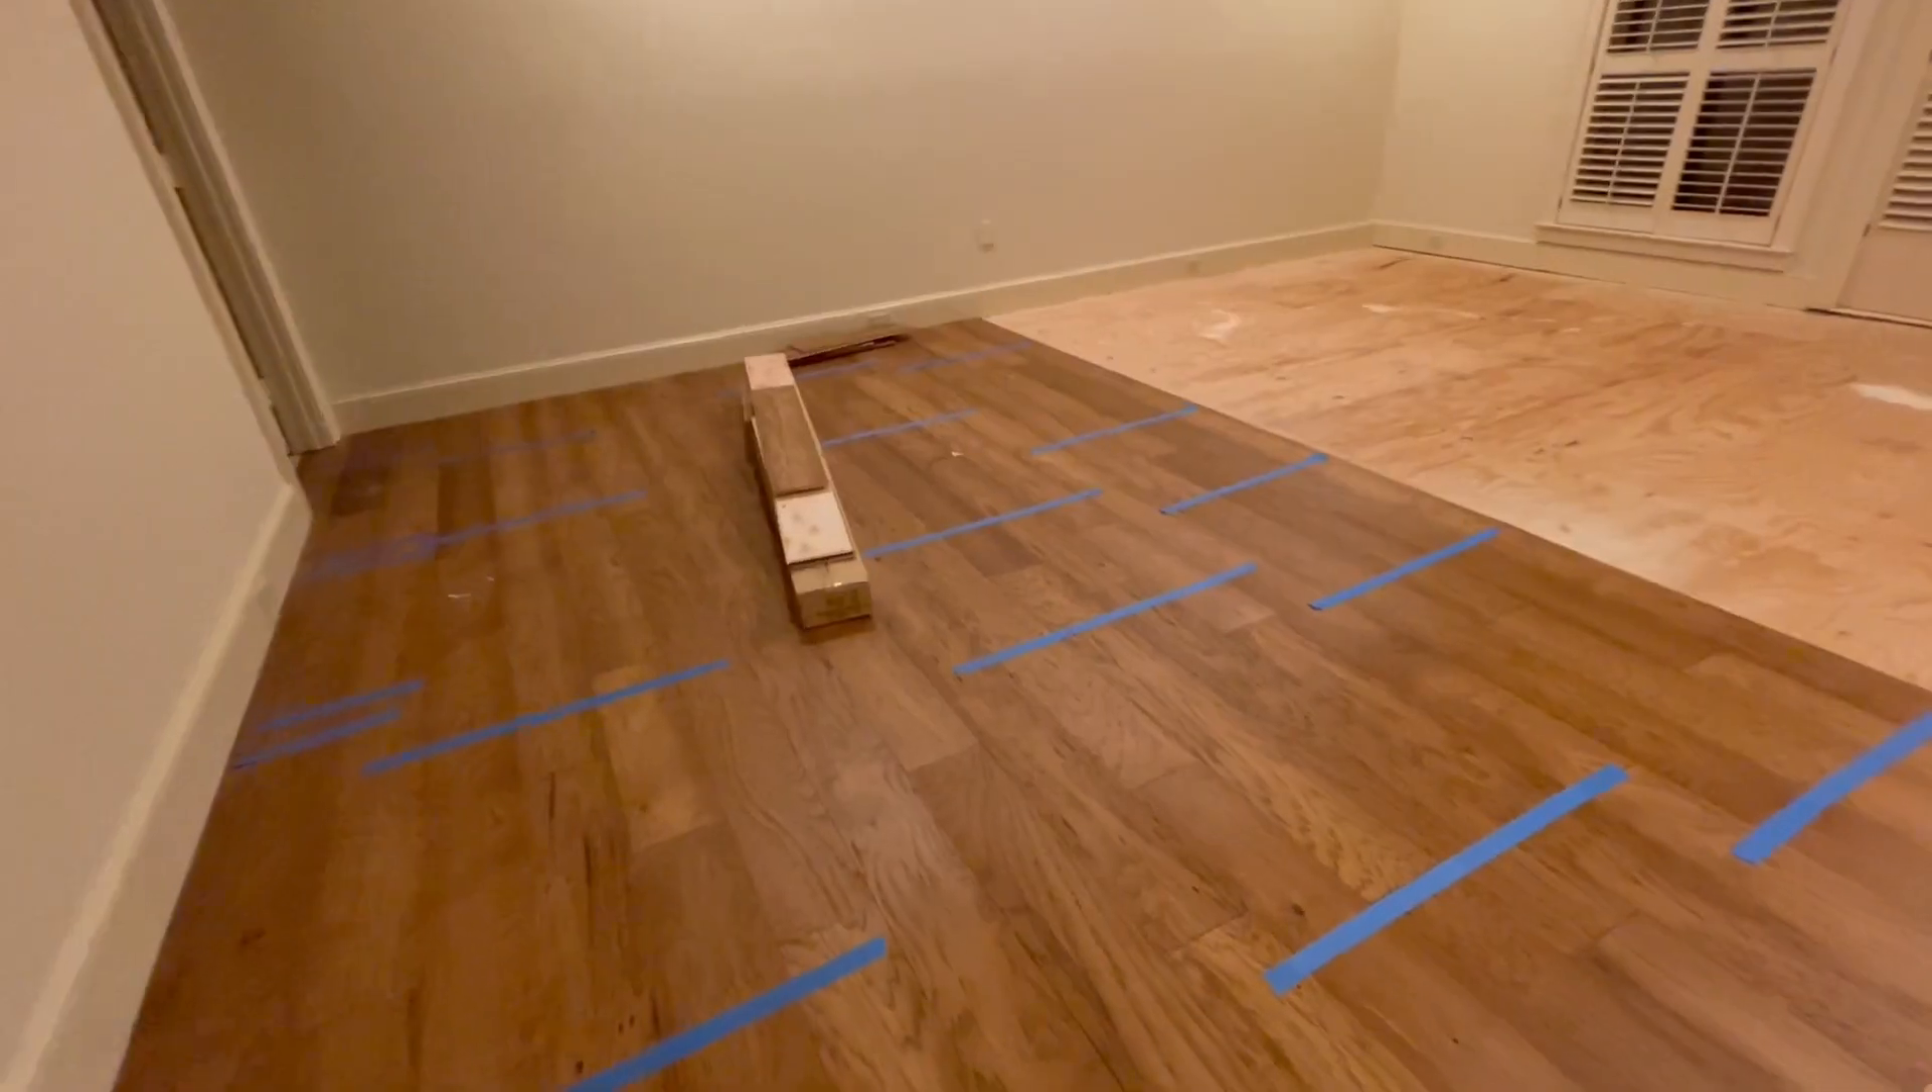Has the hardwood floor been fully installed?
No.